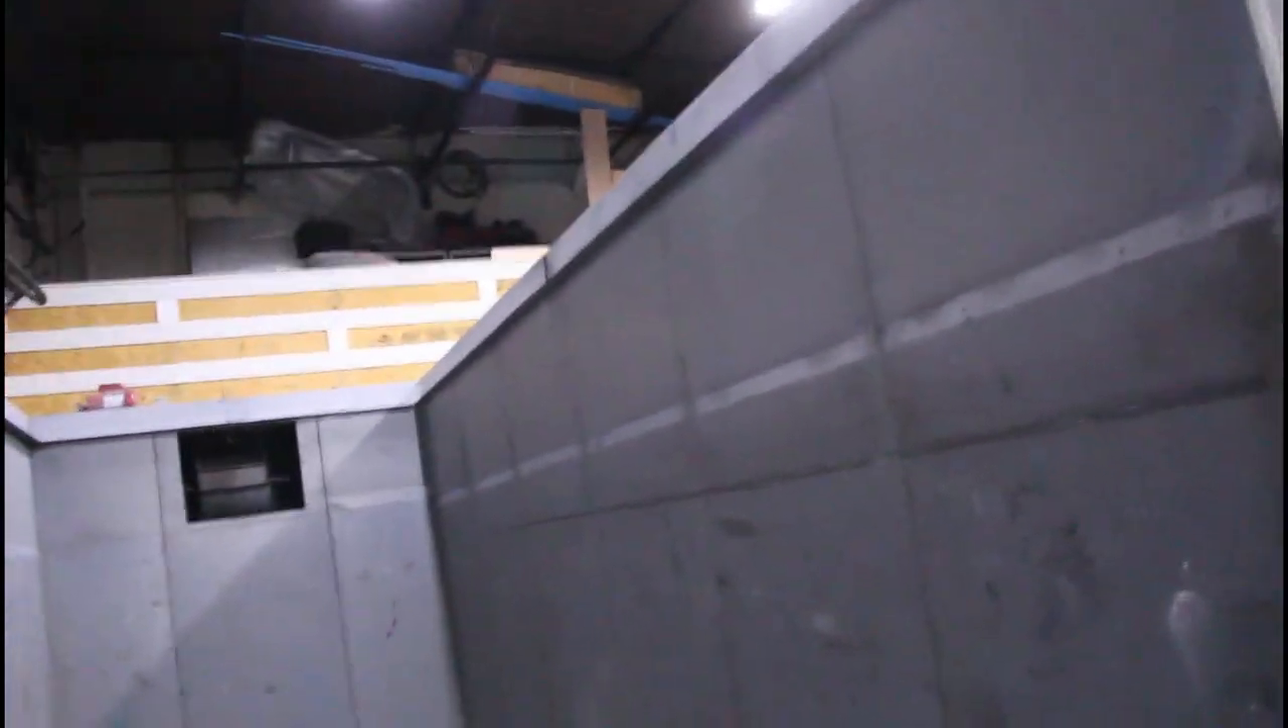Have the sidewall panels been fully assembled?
Yes.